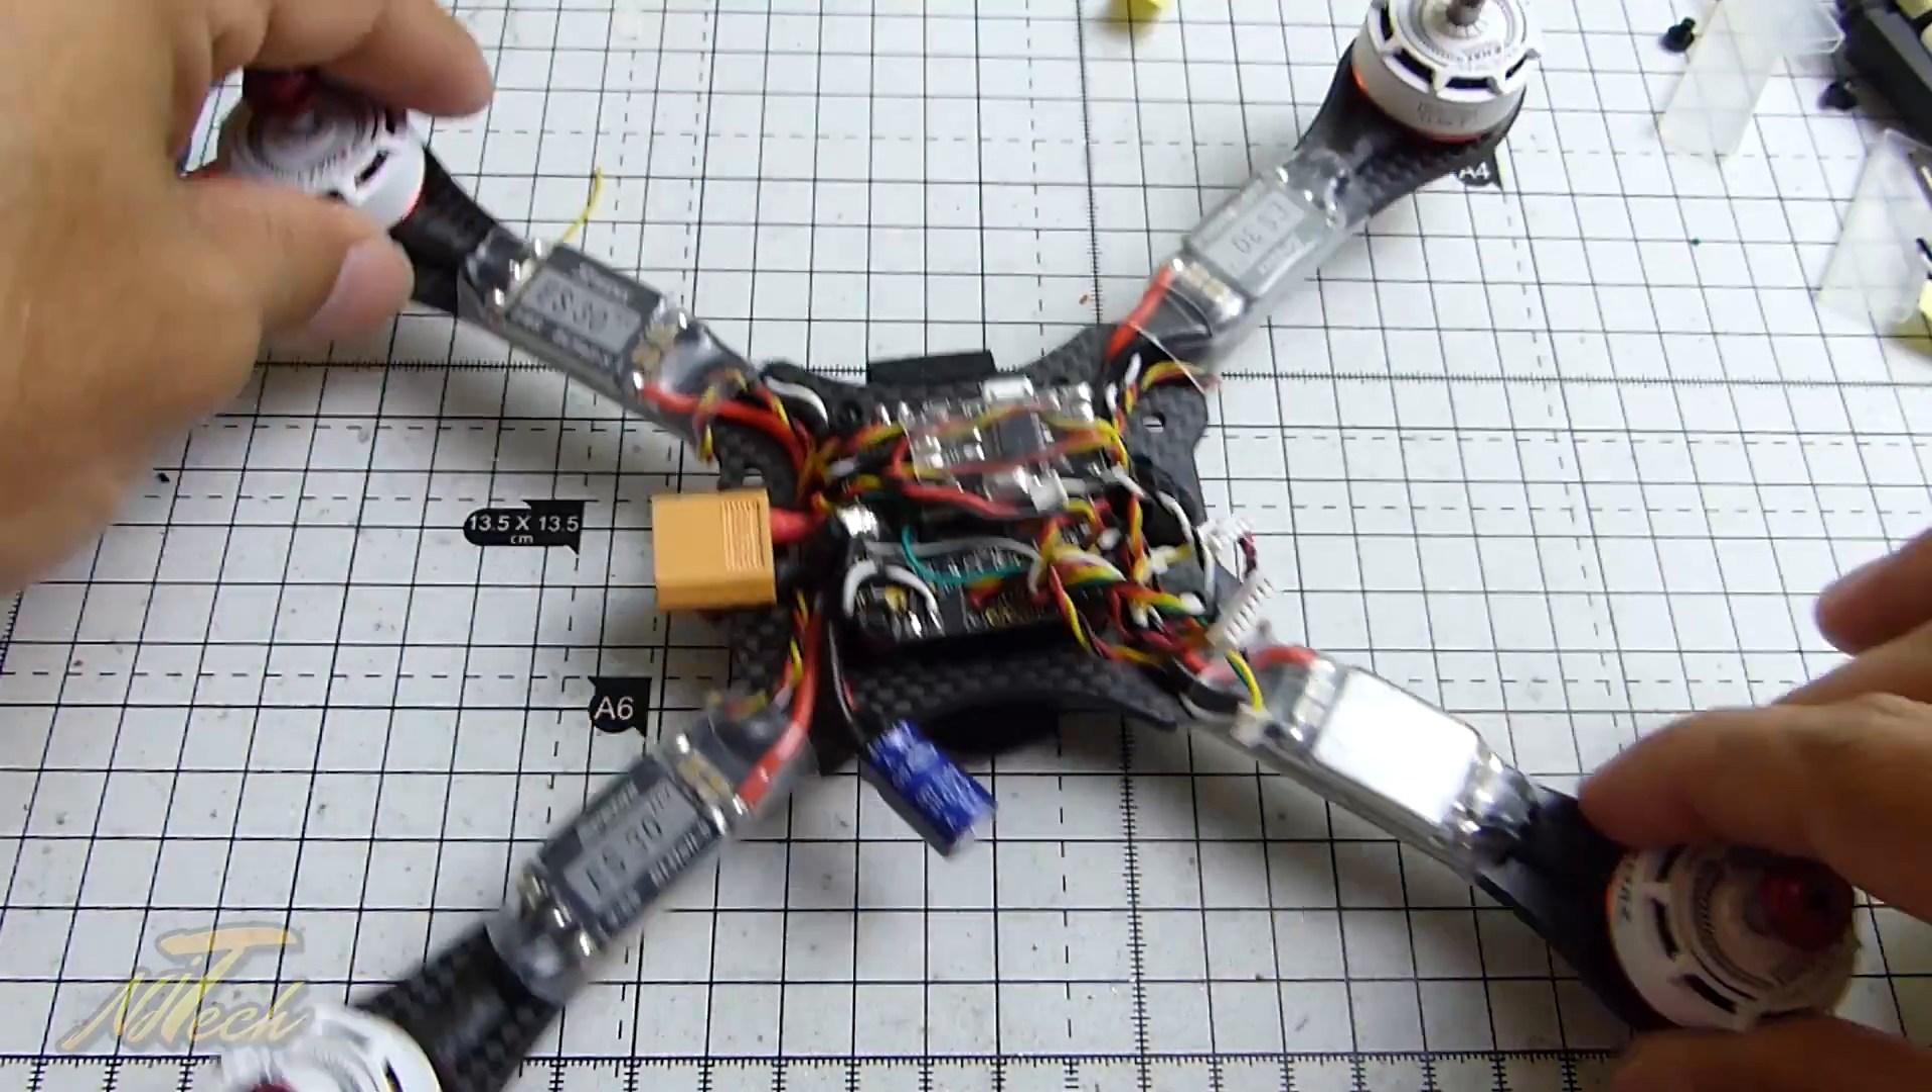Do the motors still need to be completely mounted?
No.